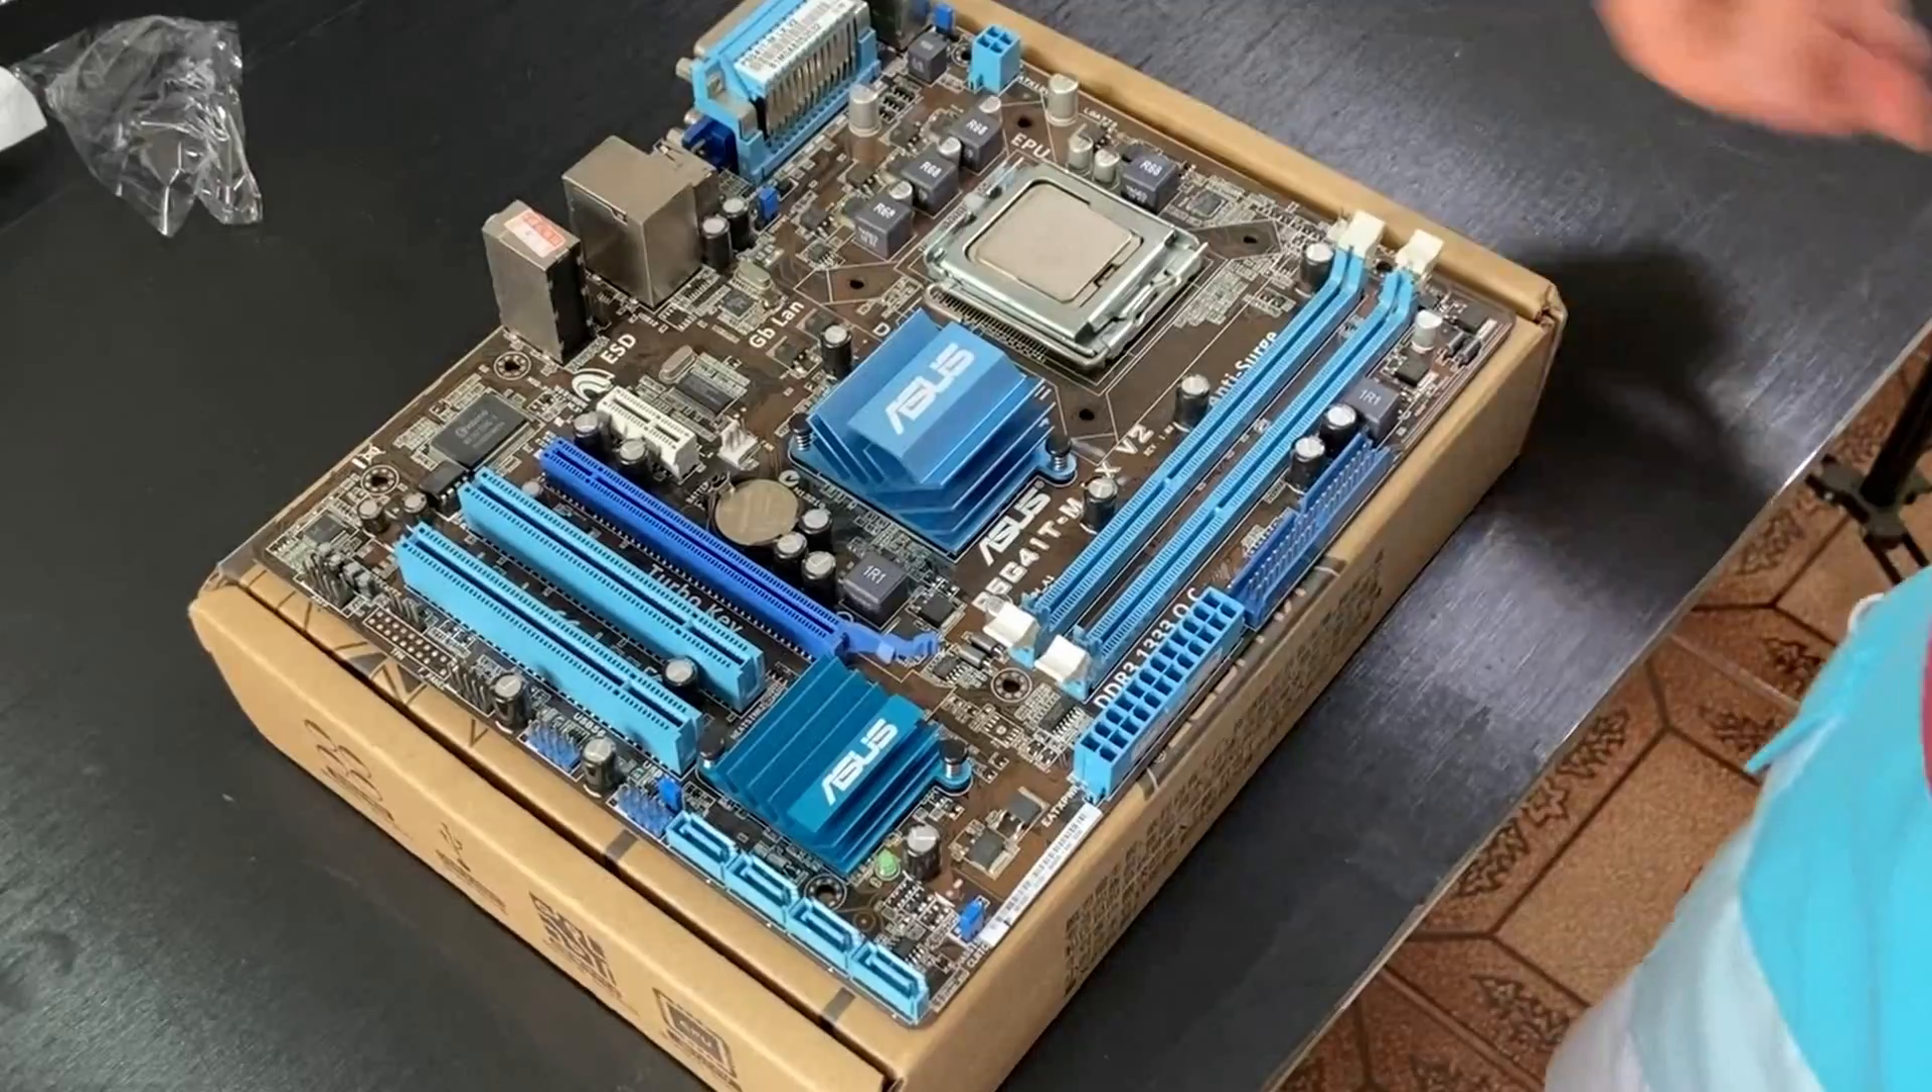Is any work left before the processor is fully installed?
No.